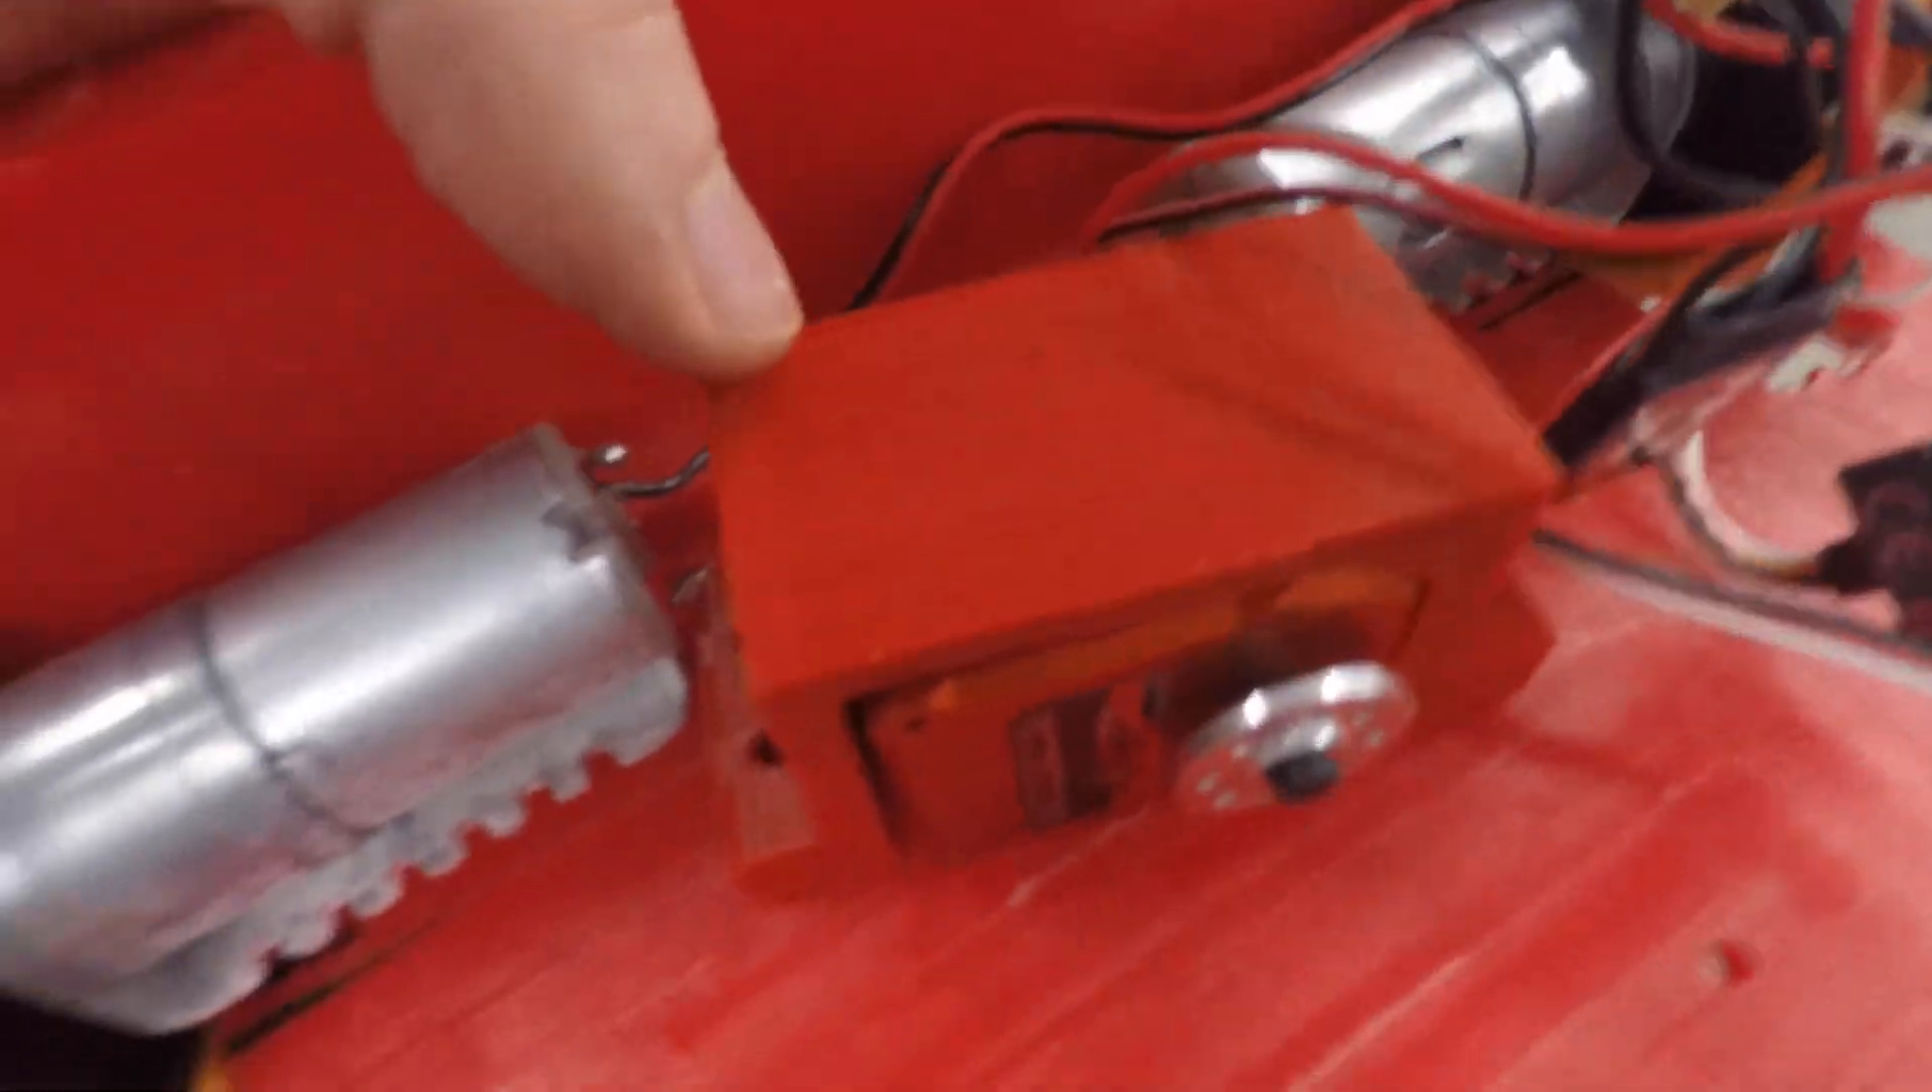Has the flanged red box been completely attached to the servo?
Yes.